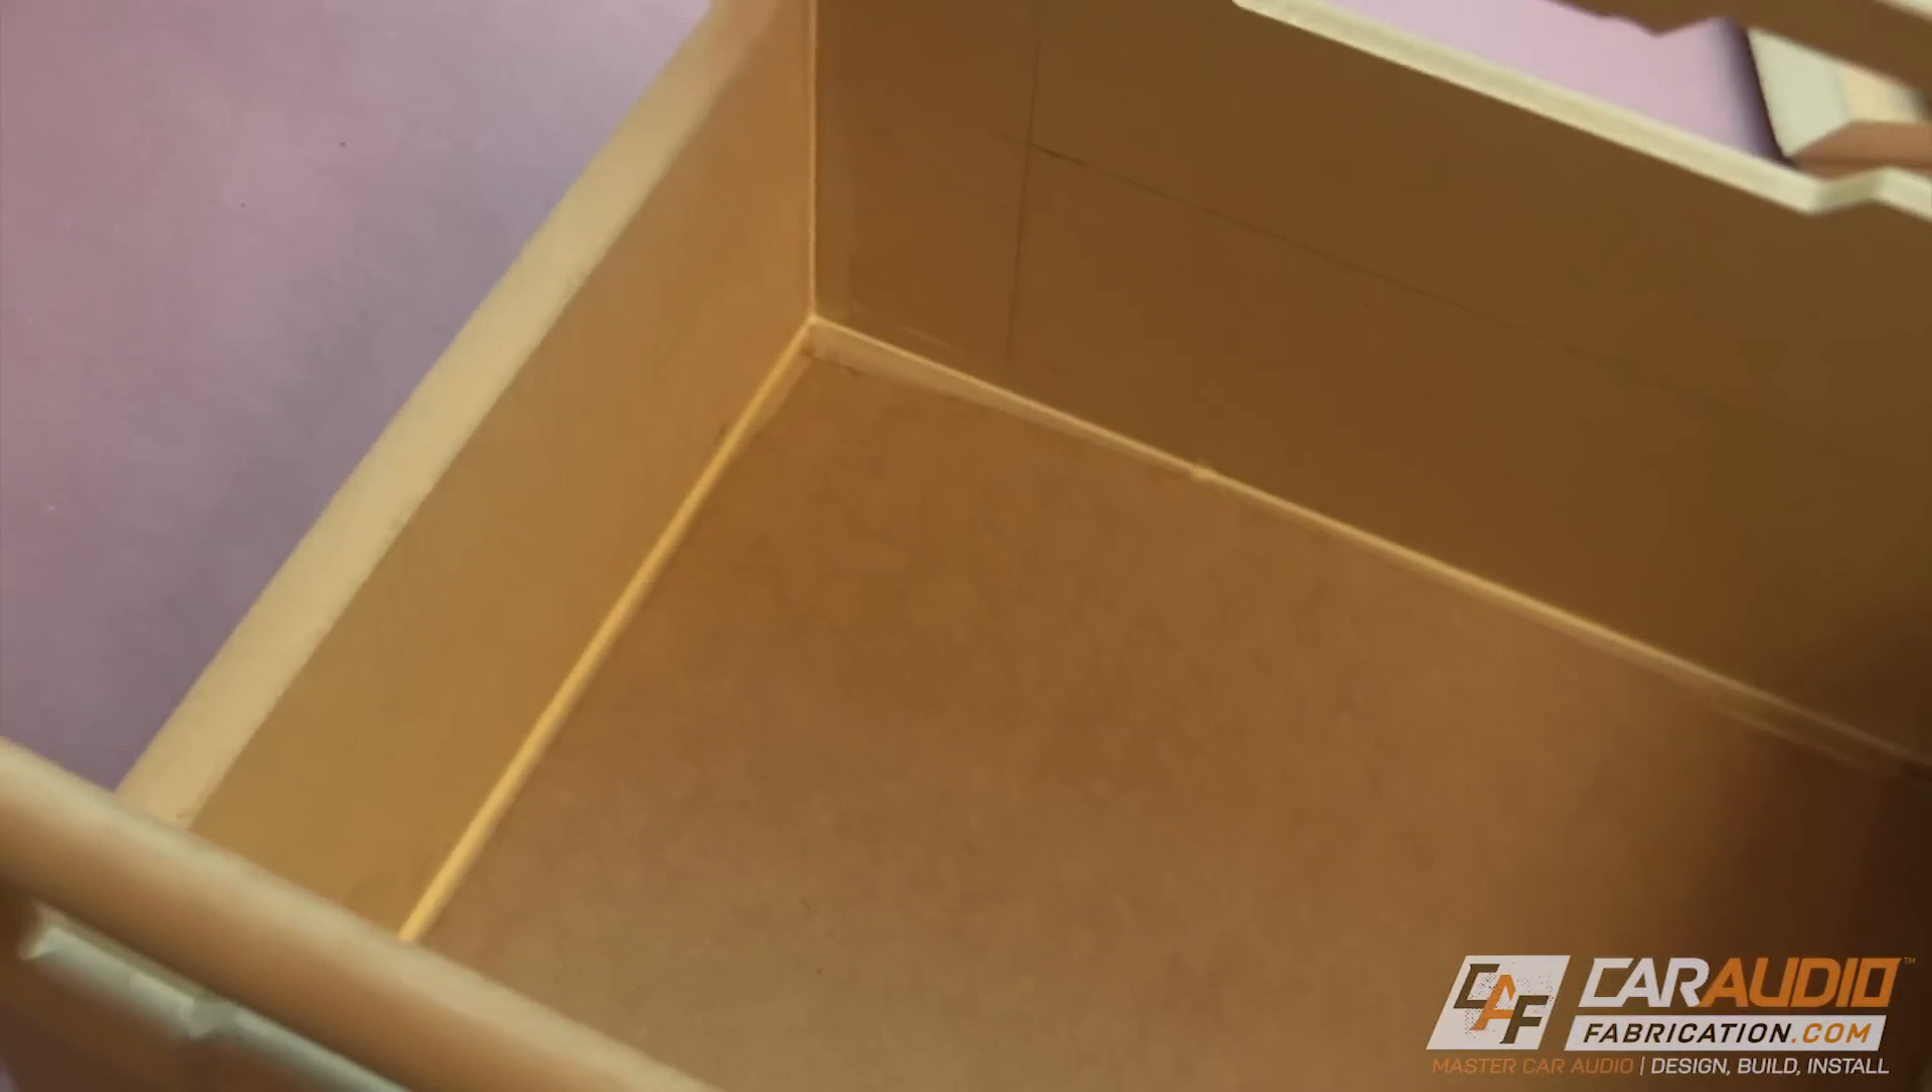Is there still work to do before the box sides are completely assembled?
No.